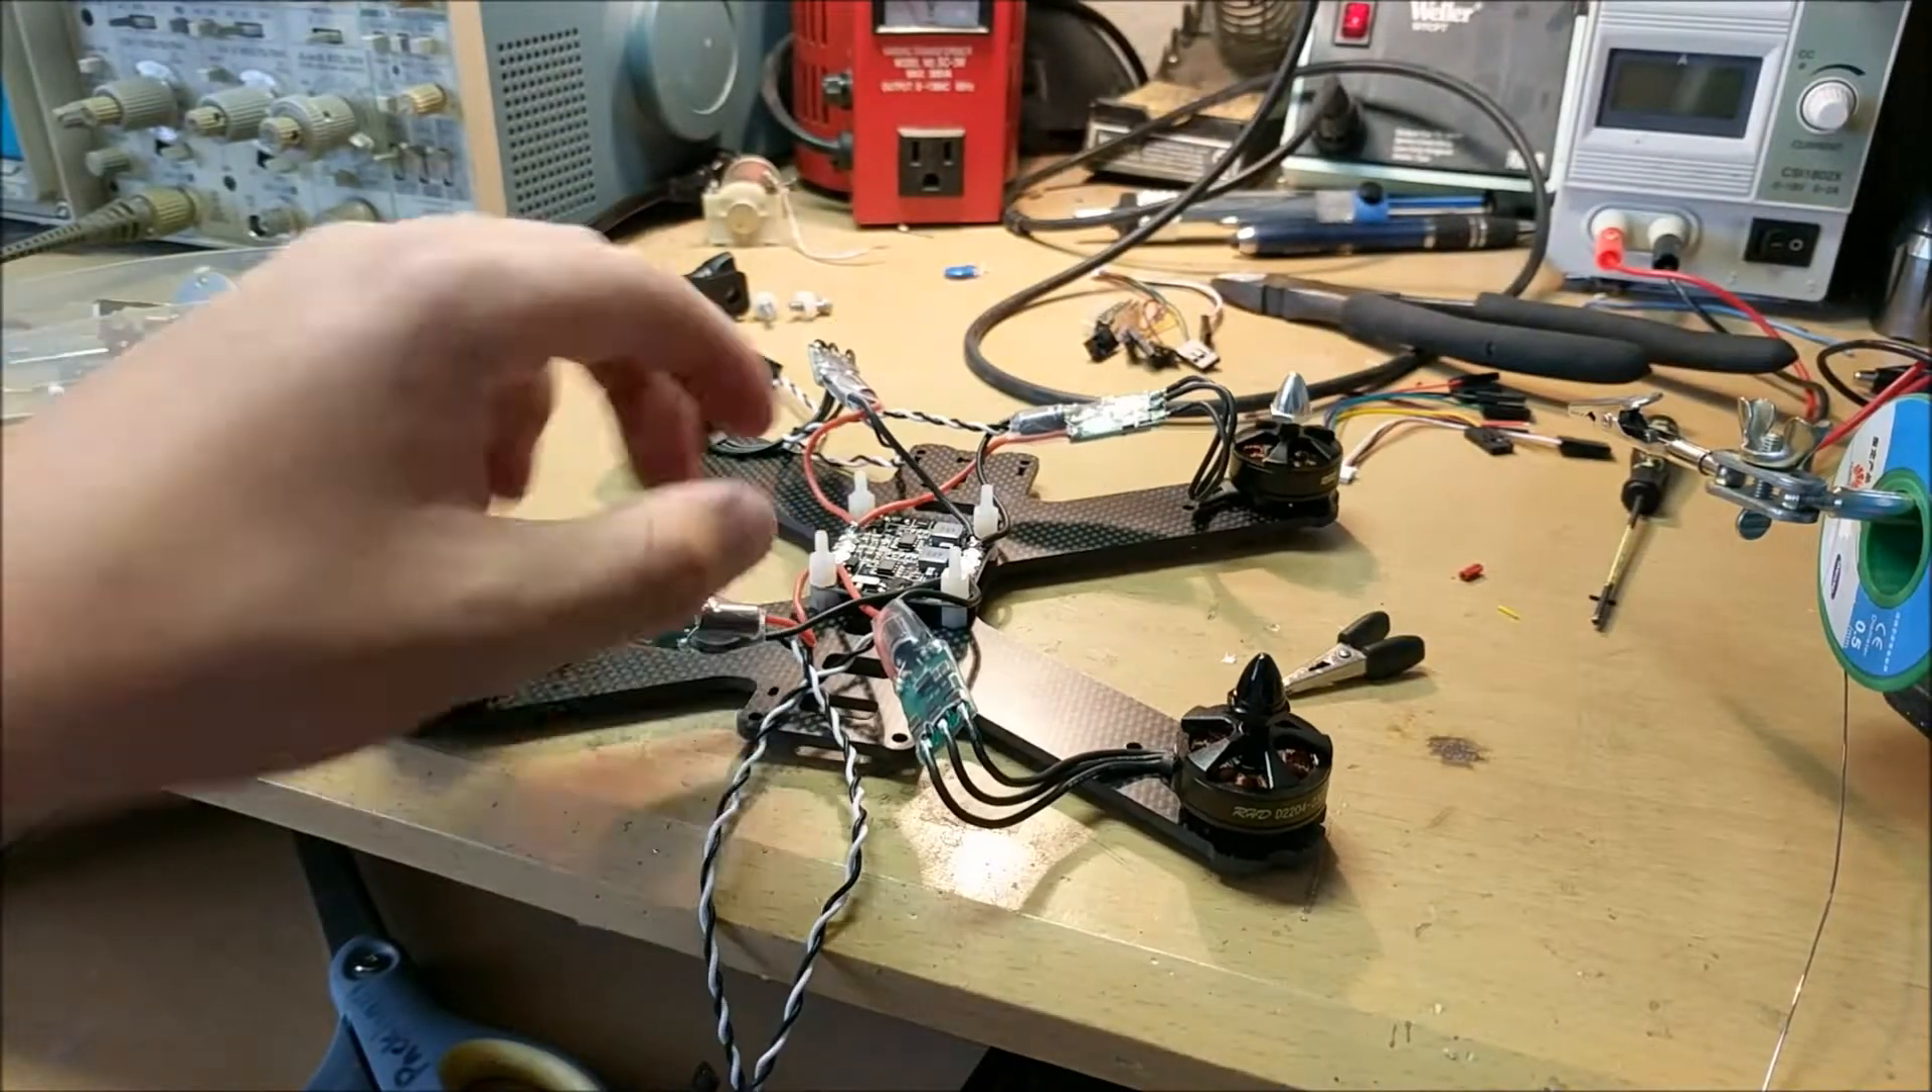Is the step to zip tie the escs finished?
No.